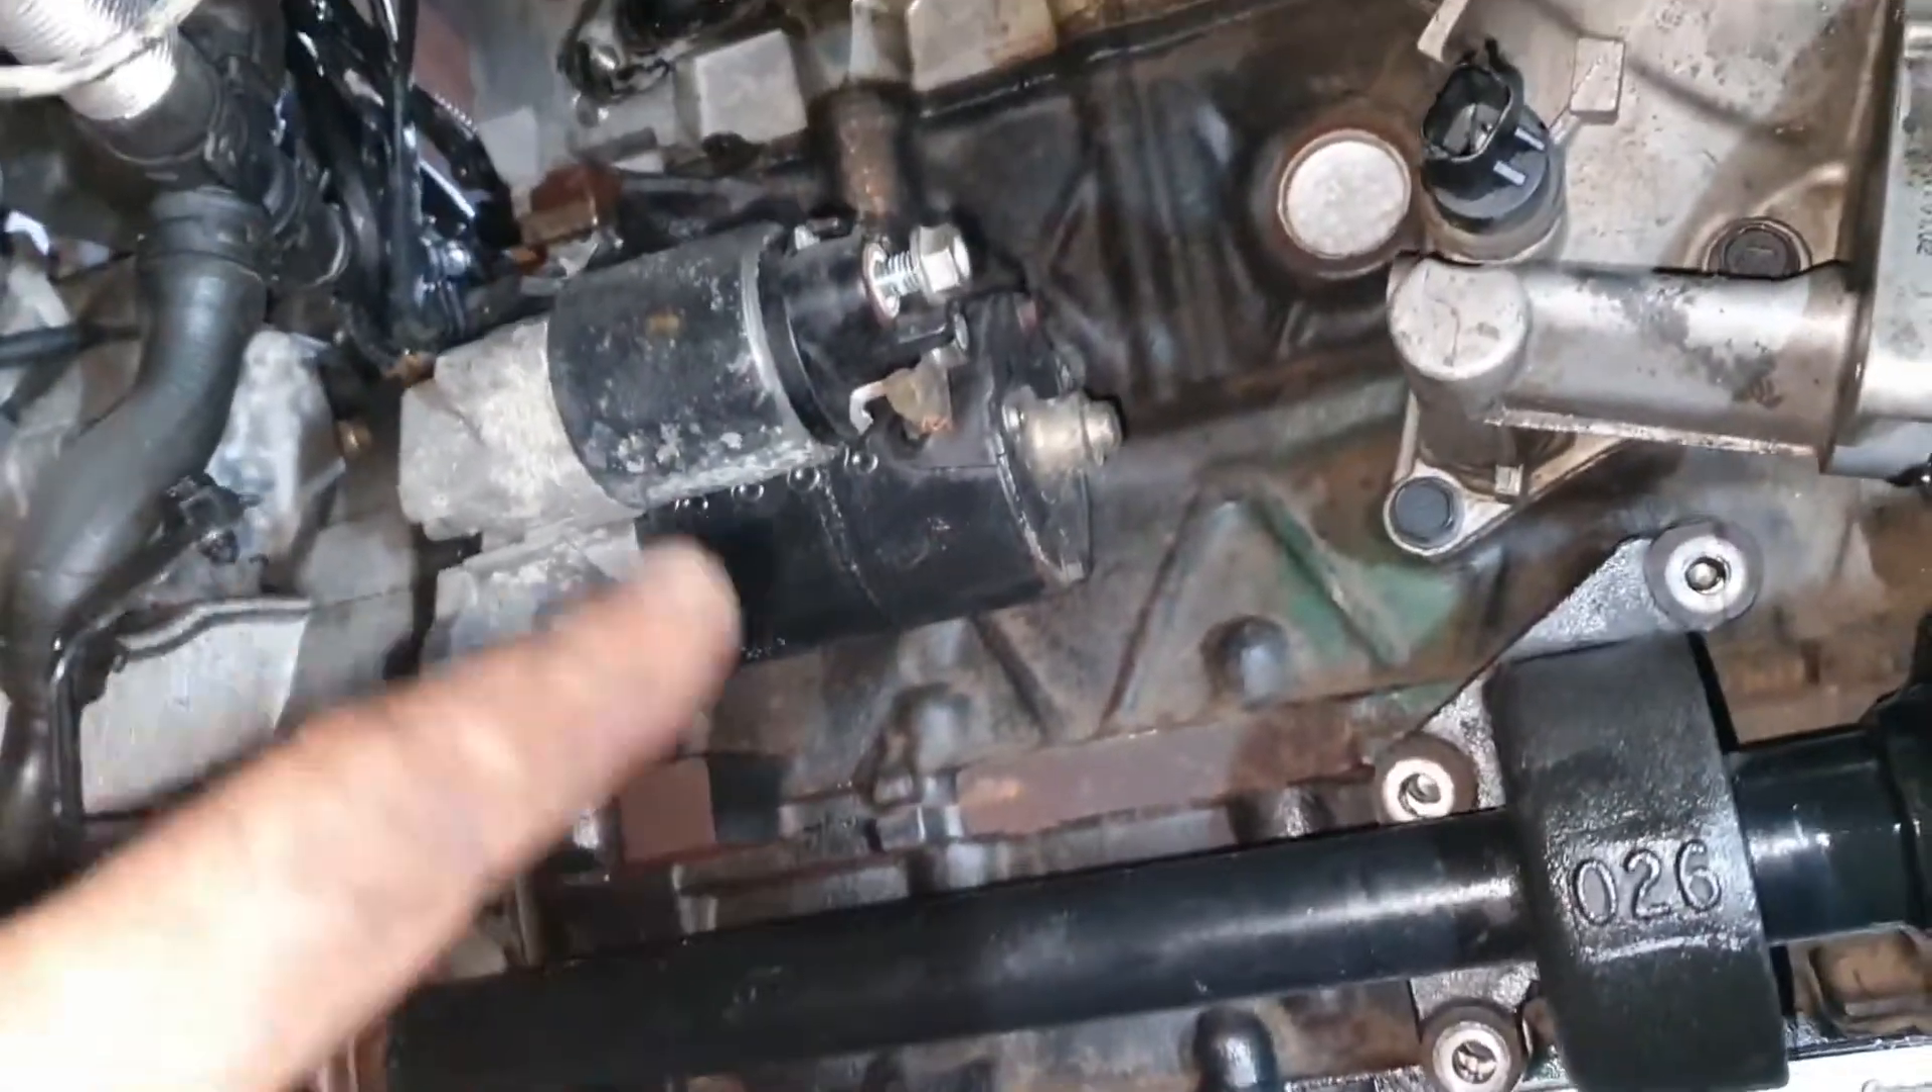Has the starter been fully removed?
No.